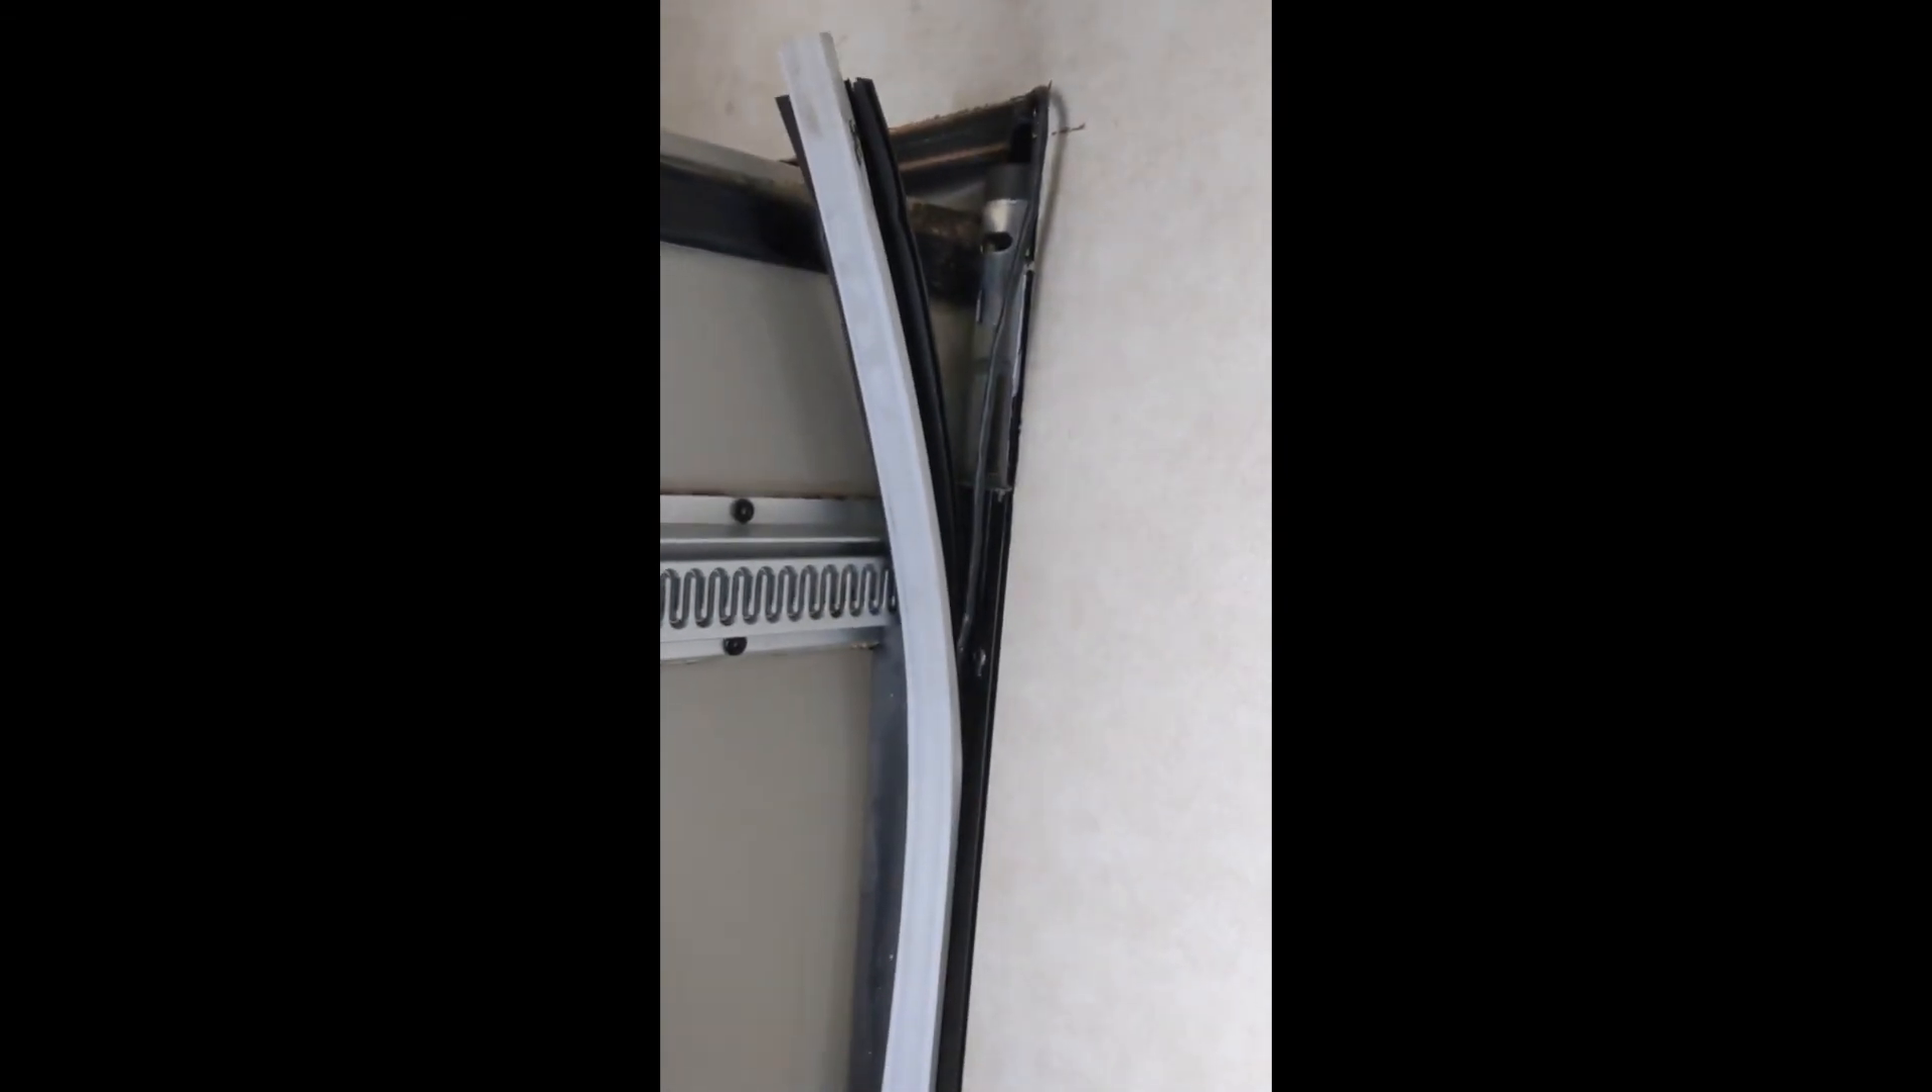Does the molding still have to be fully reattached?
Yes.